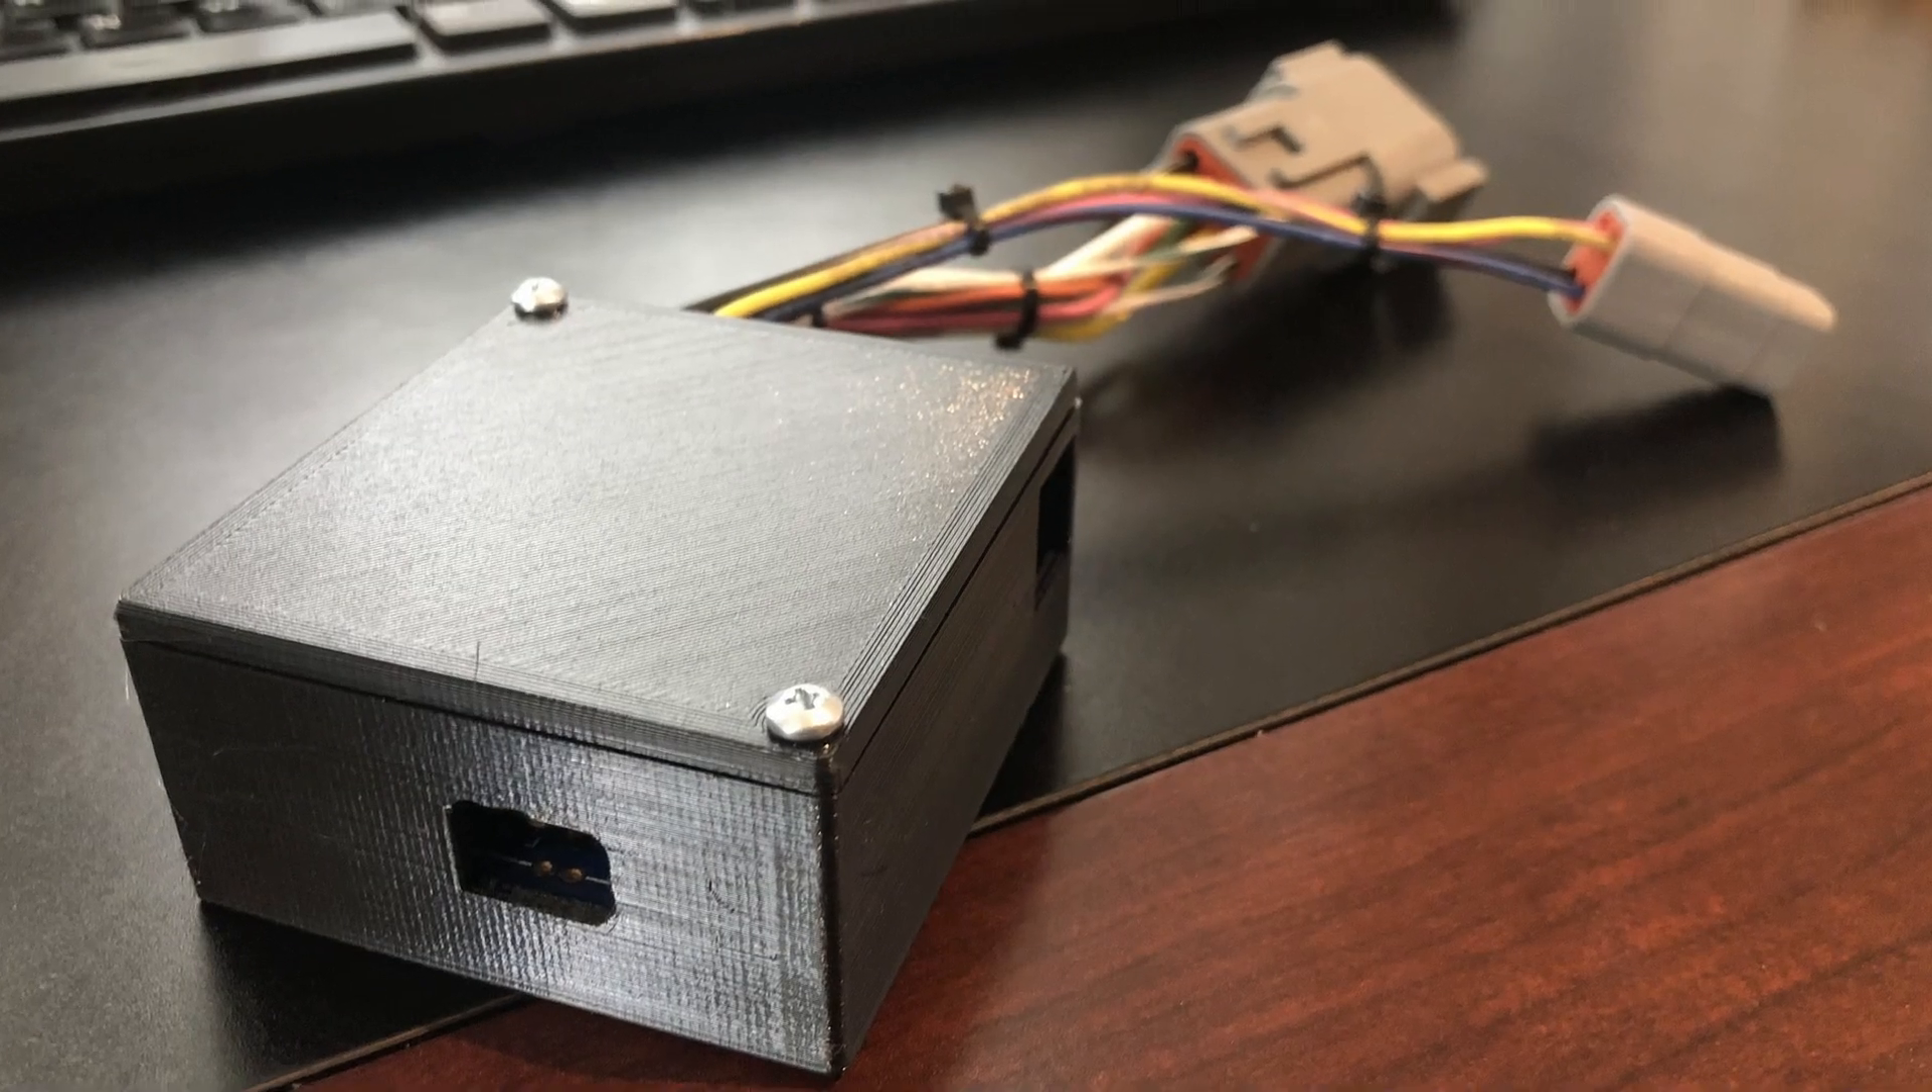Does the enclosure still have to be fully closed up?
No.